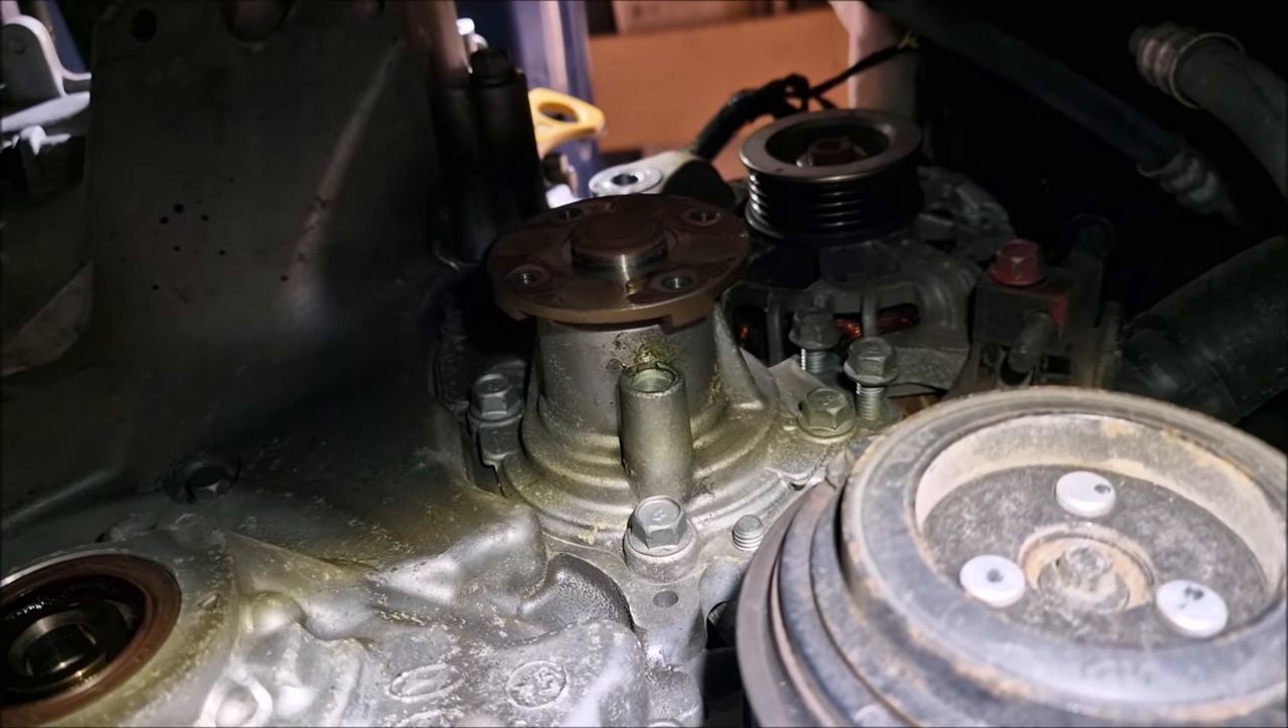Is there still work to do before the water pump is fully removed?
Yes.